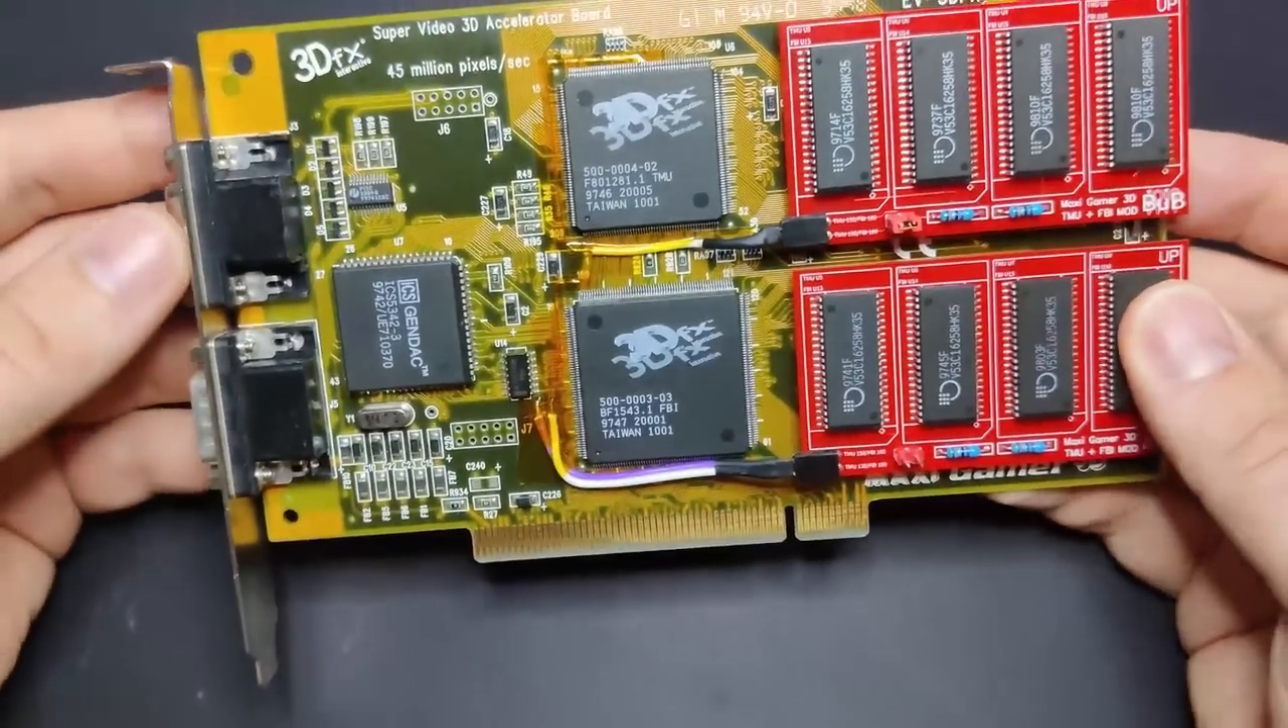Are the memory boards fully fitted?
Yes.